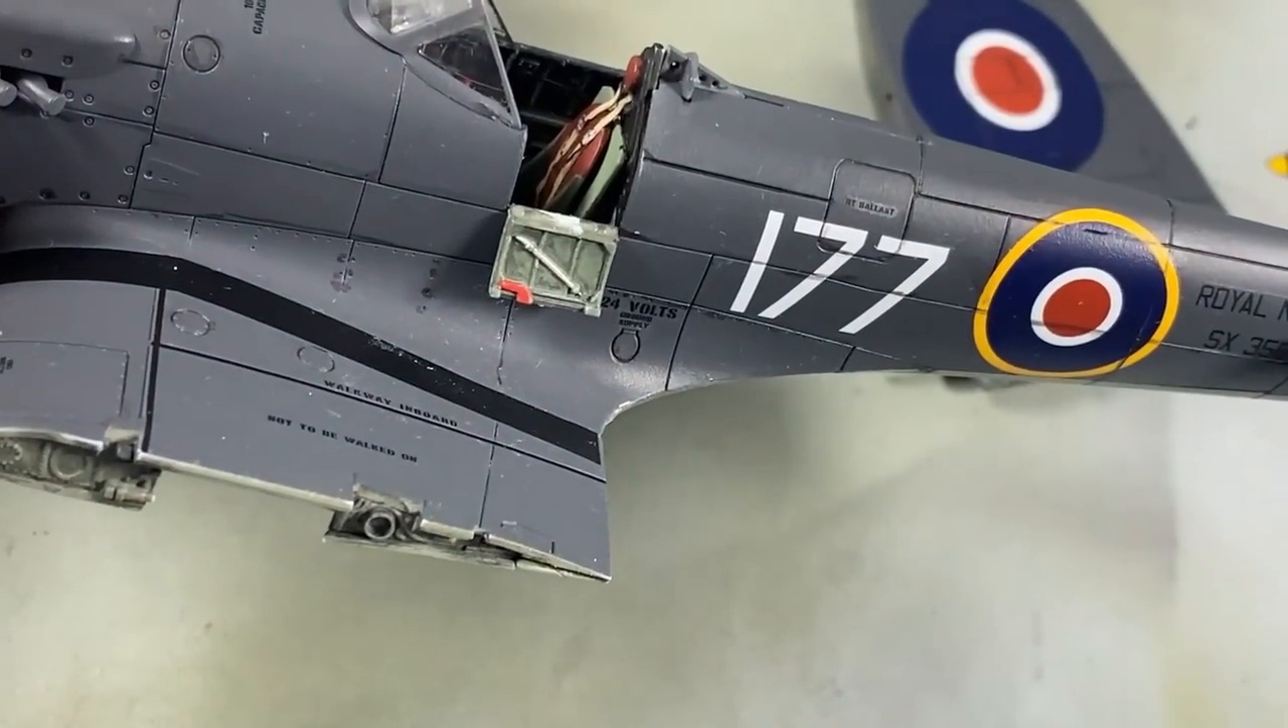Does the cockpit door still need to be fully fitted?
No.